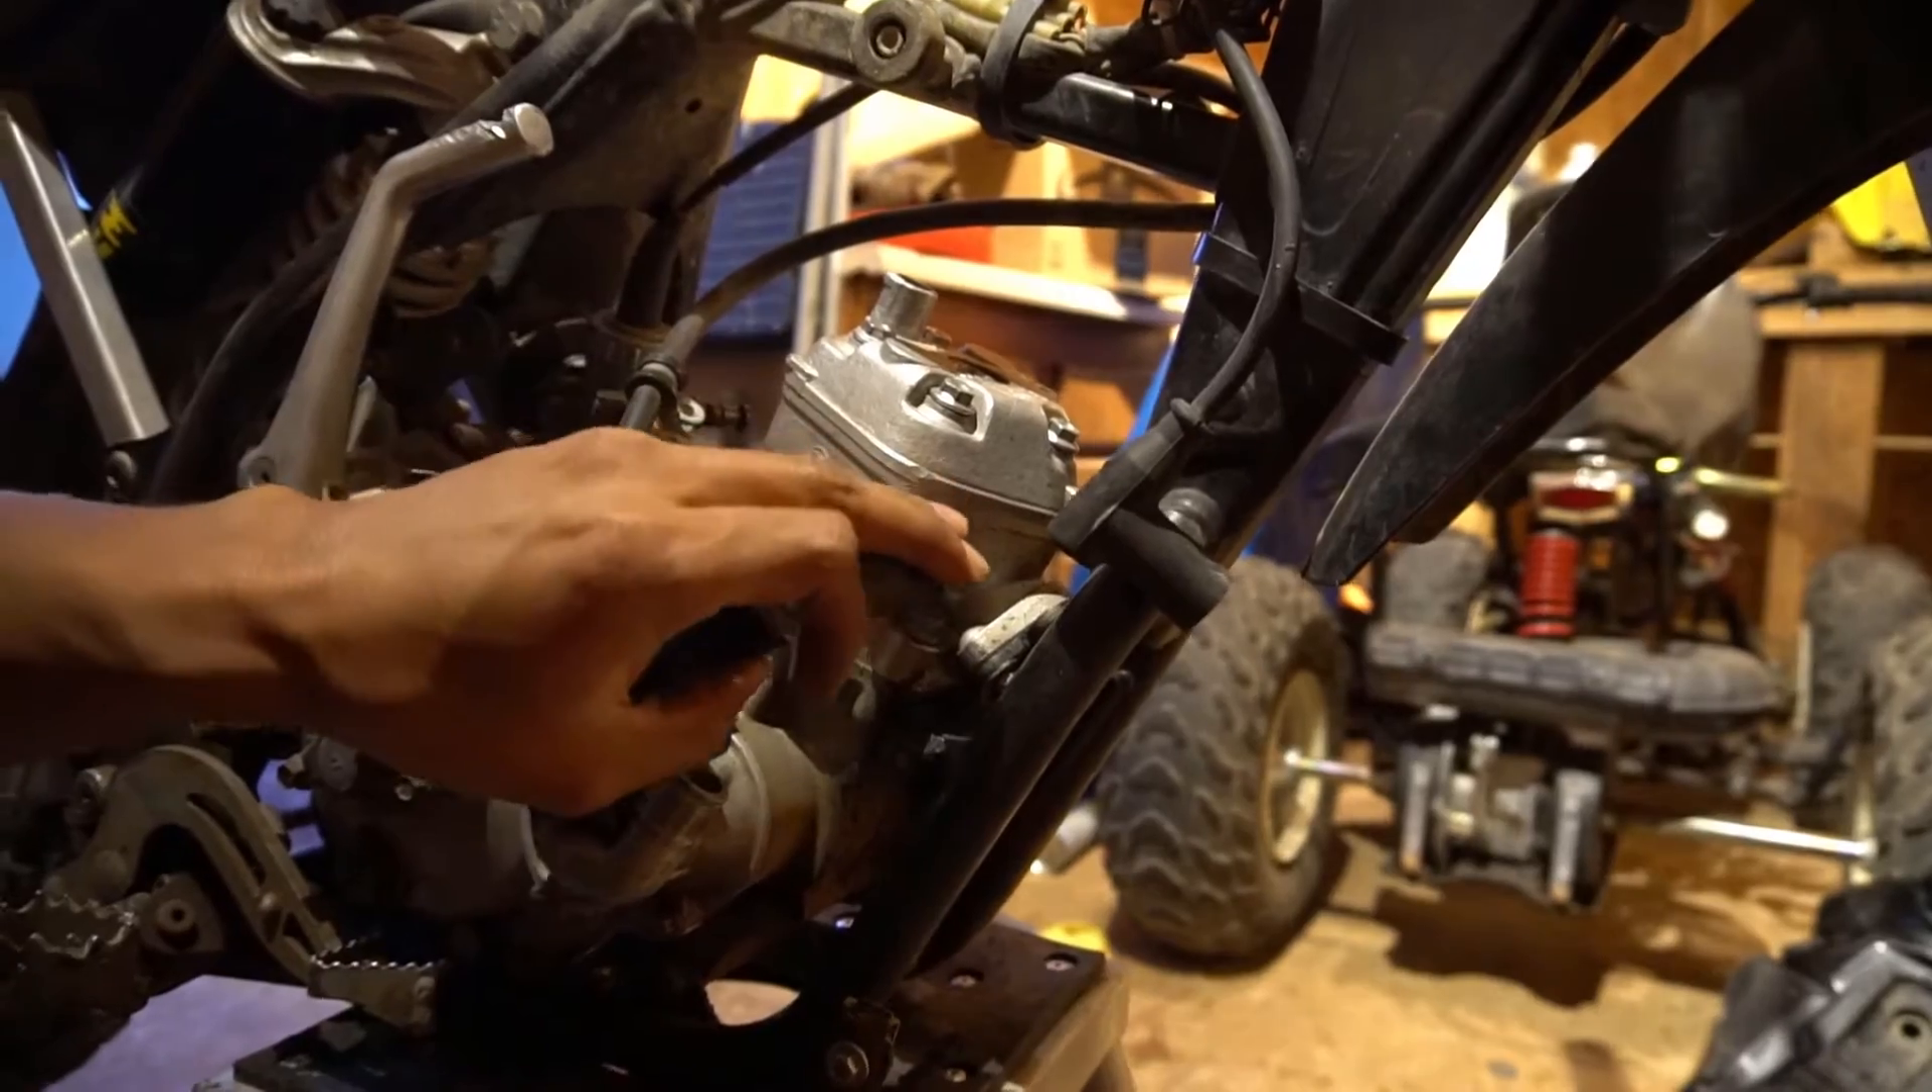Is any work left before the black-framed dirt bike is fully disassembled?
Yes.